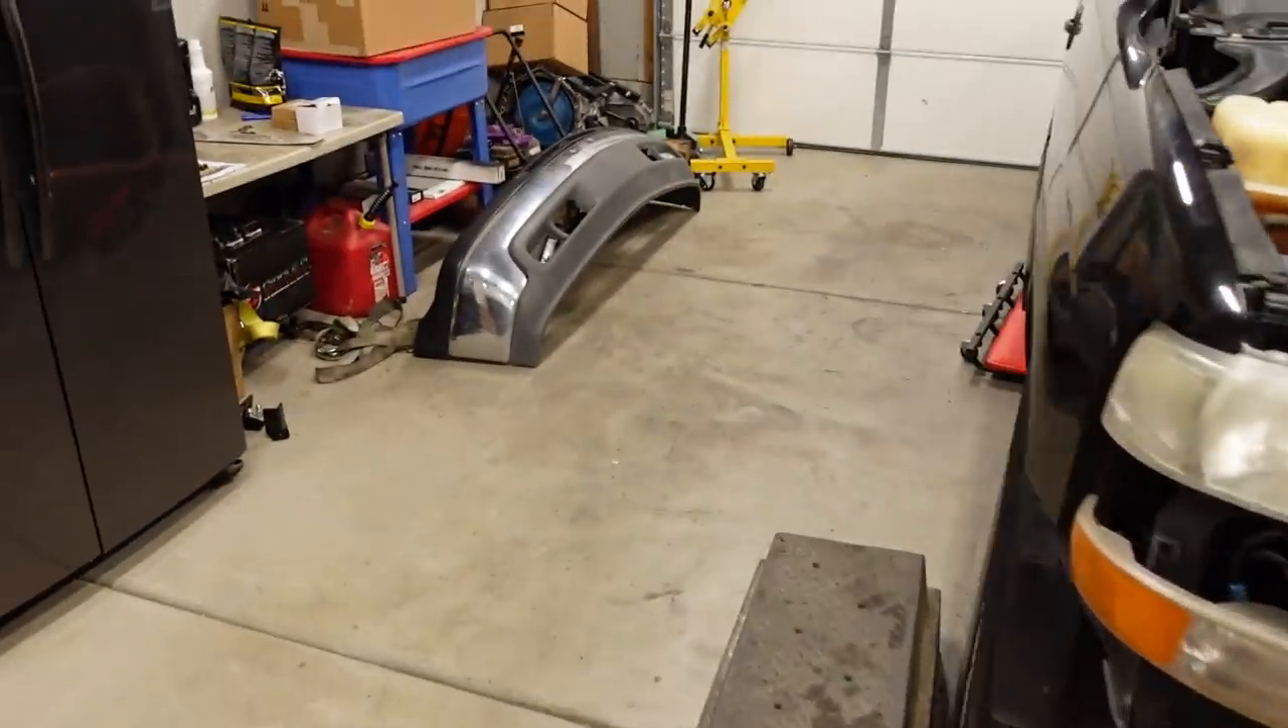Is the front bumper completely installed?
No.